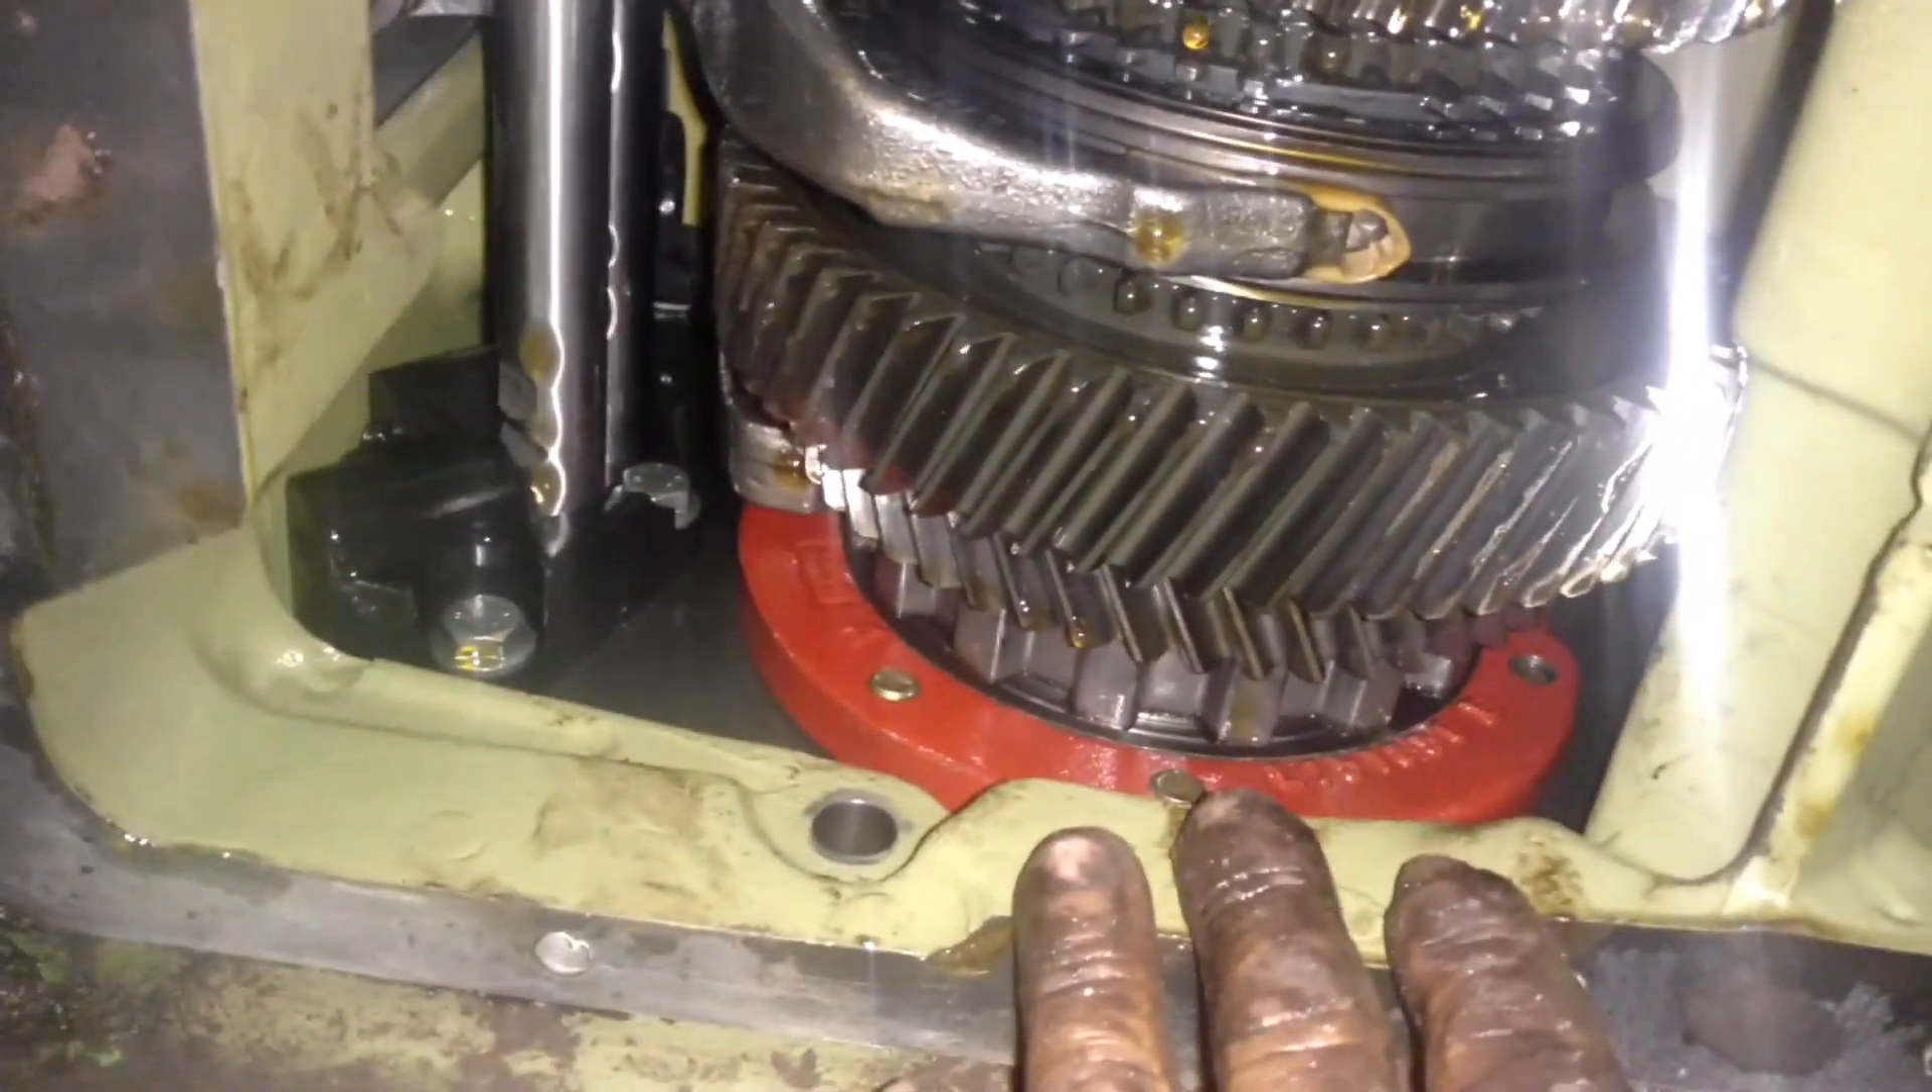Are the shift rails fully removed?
No.